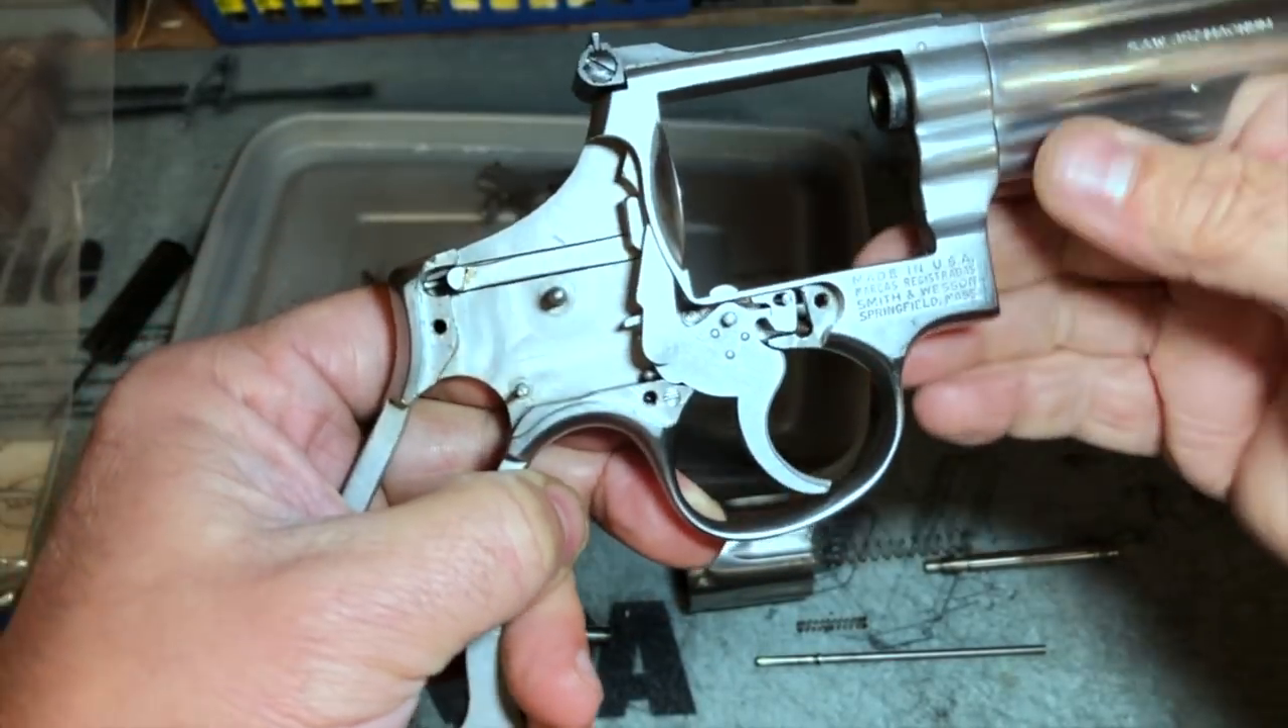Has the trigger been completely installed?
Yes.